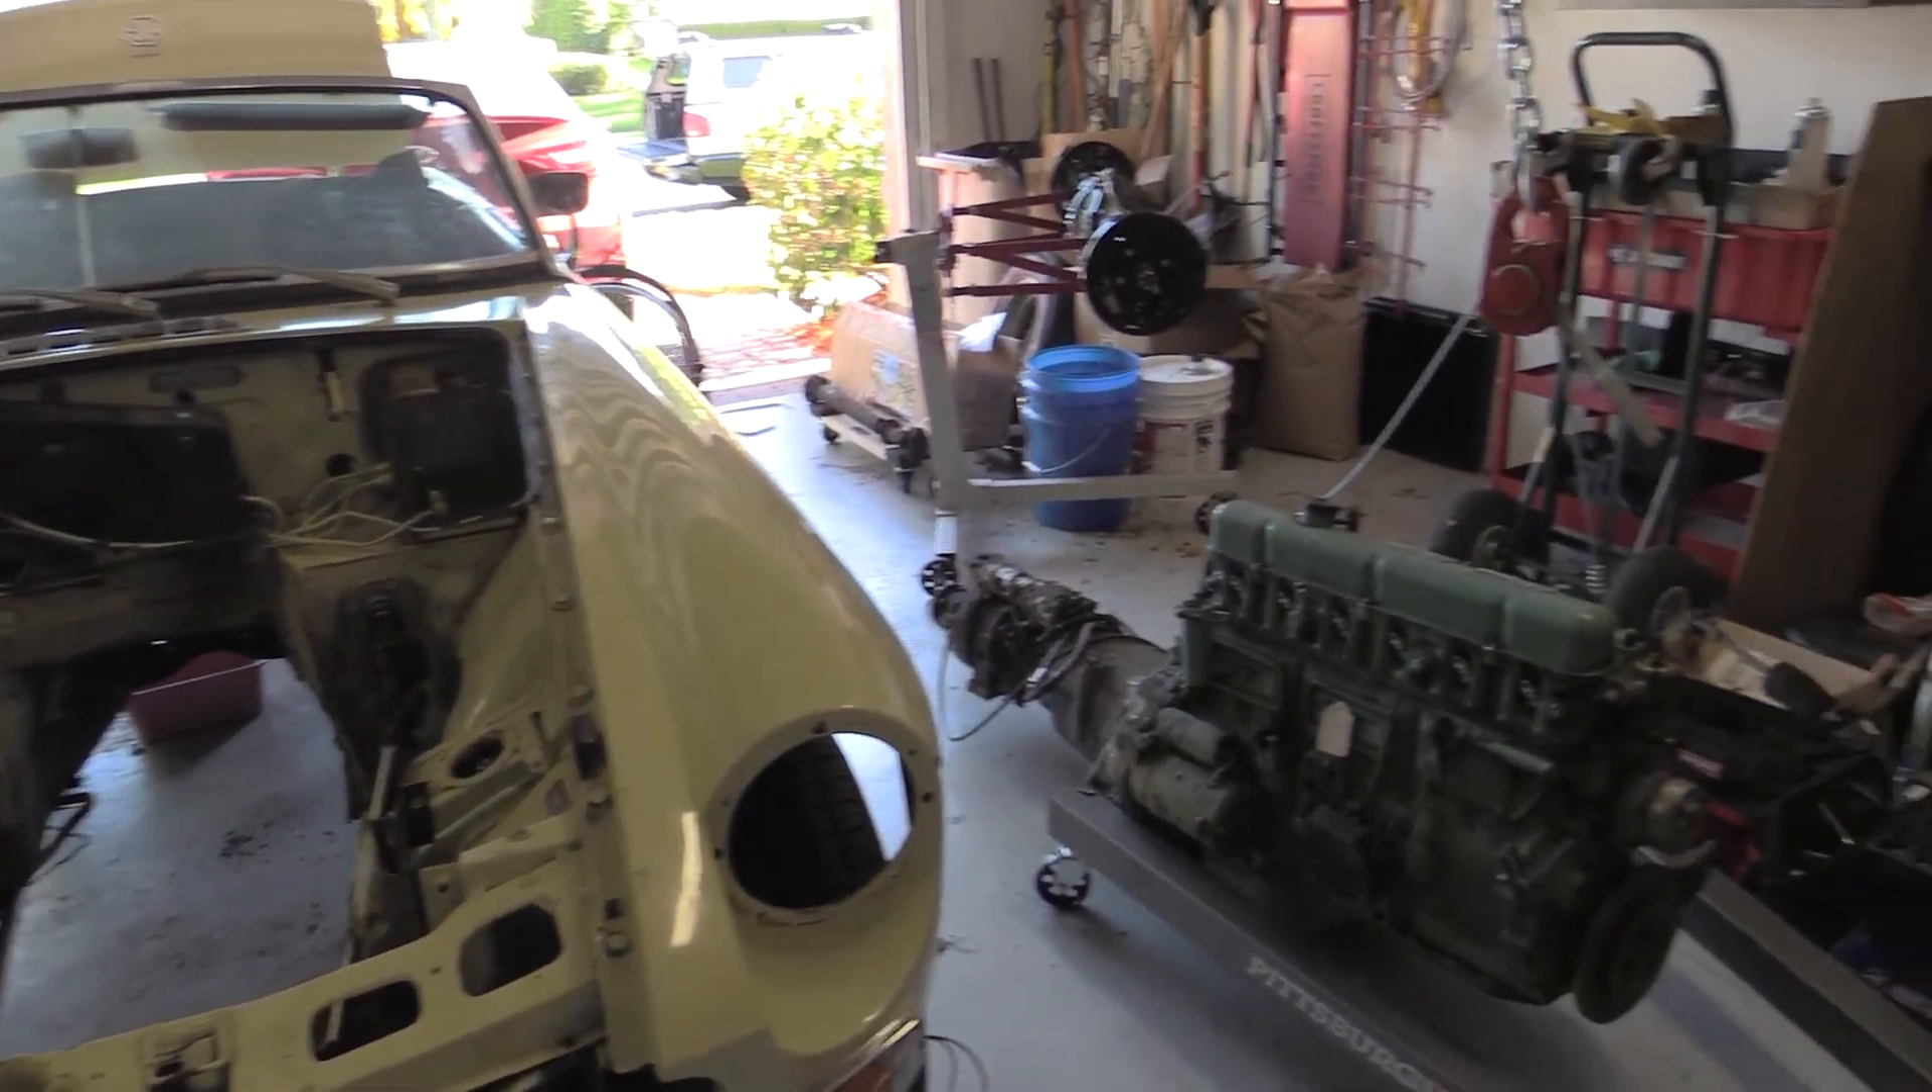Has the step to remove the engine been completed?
Yes.